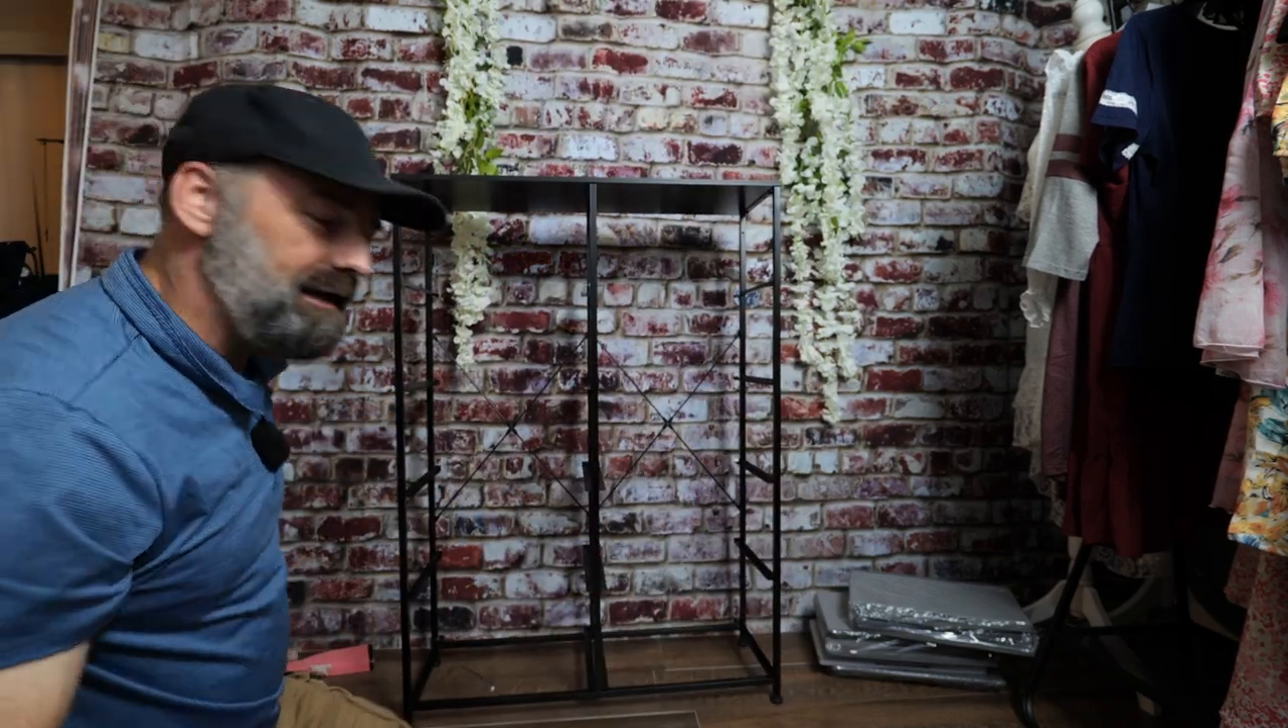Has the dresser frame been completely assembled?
Yes.